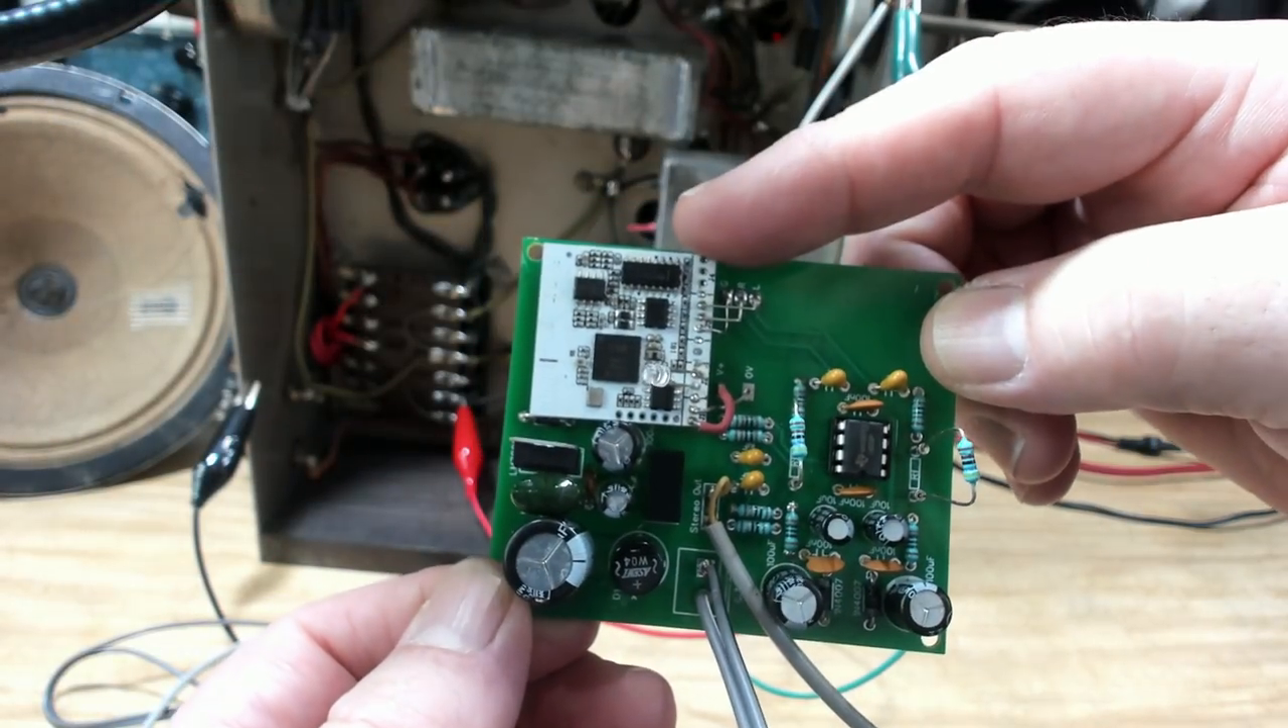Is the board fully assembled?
Yes.